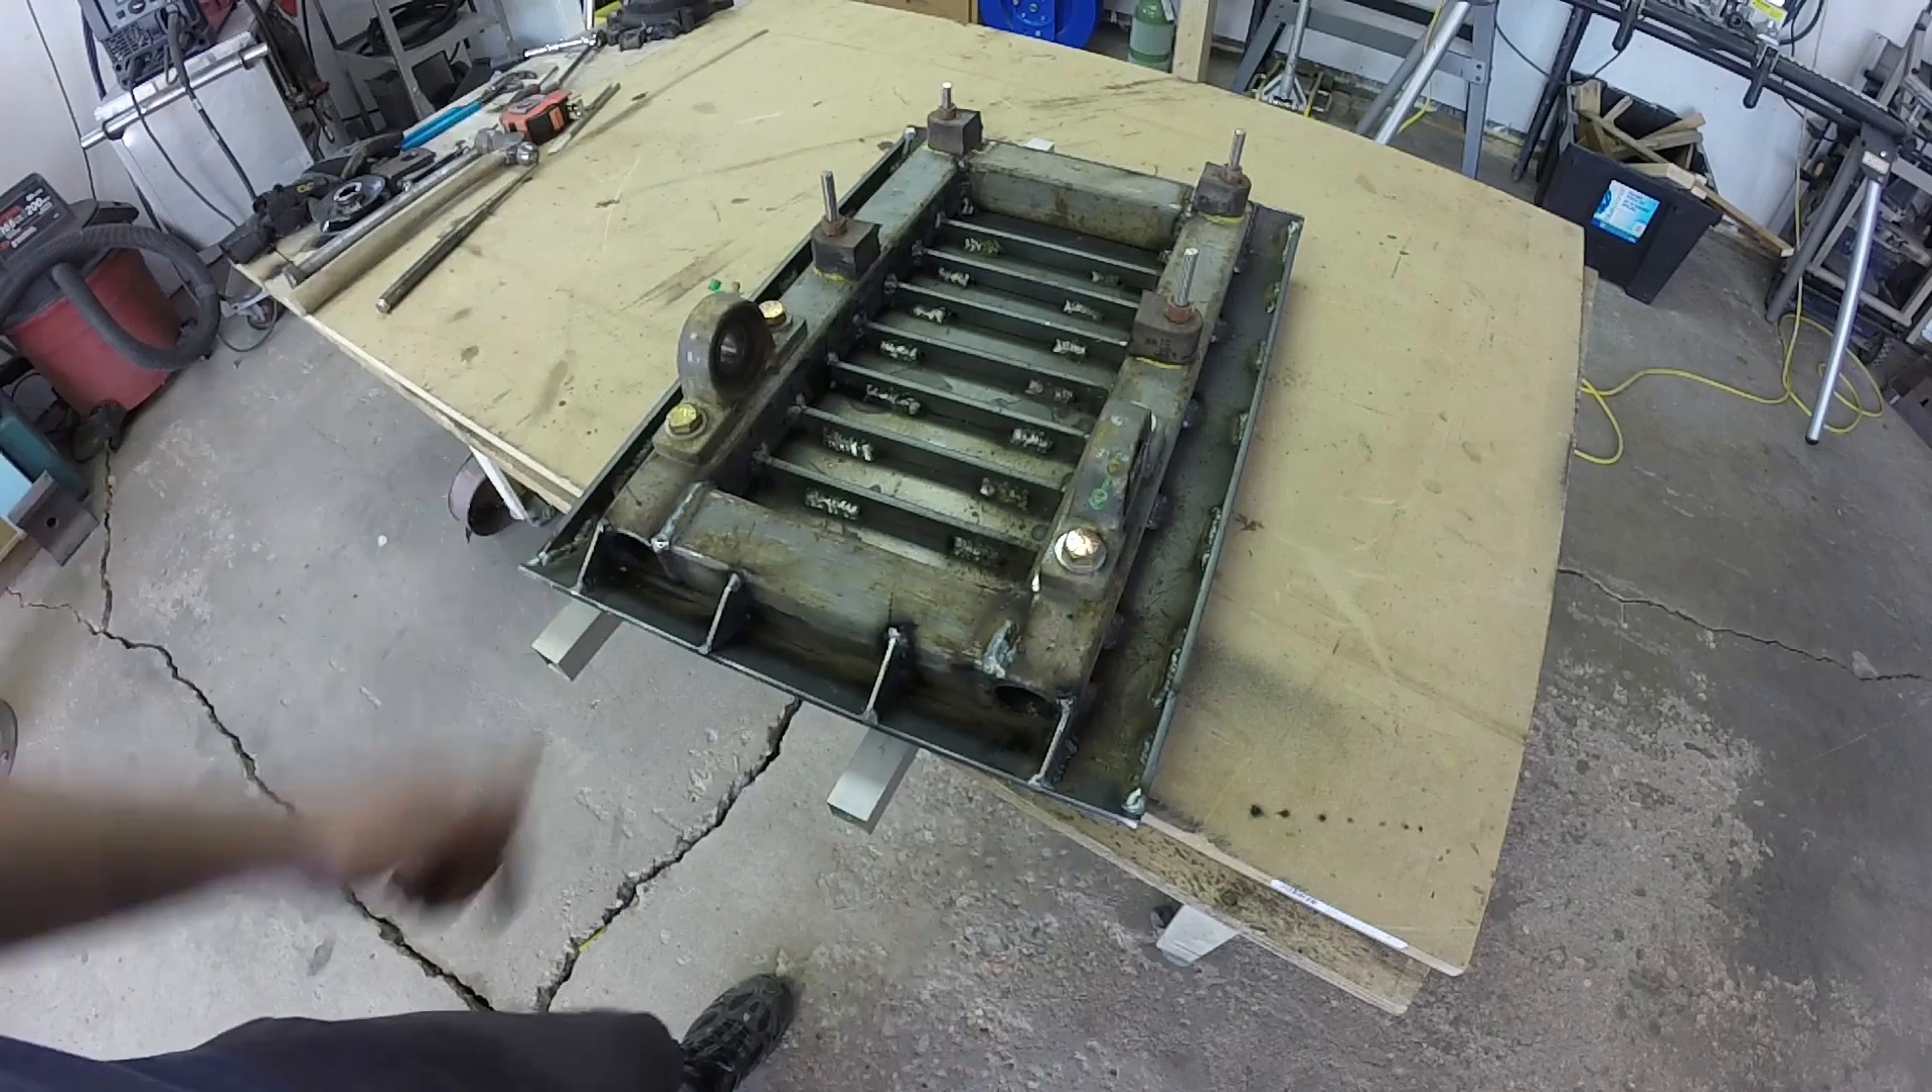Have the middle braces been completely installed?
Yes.